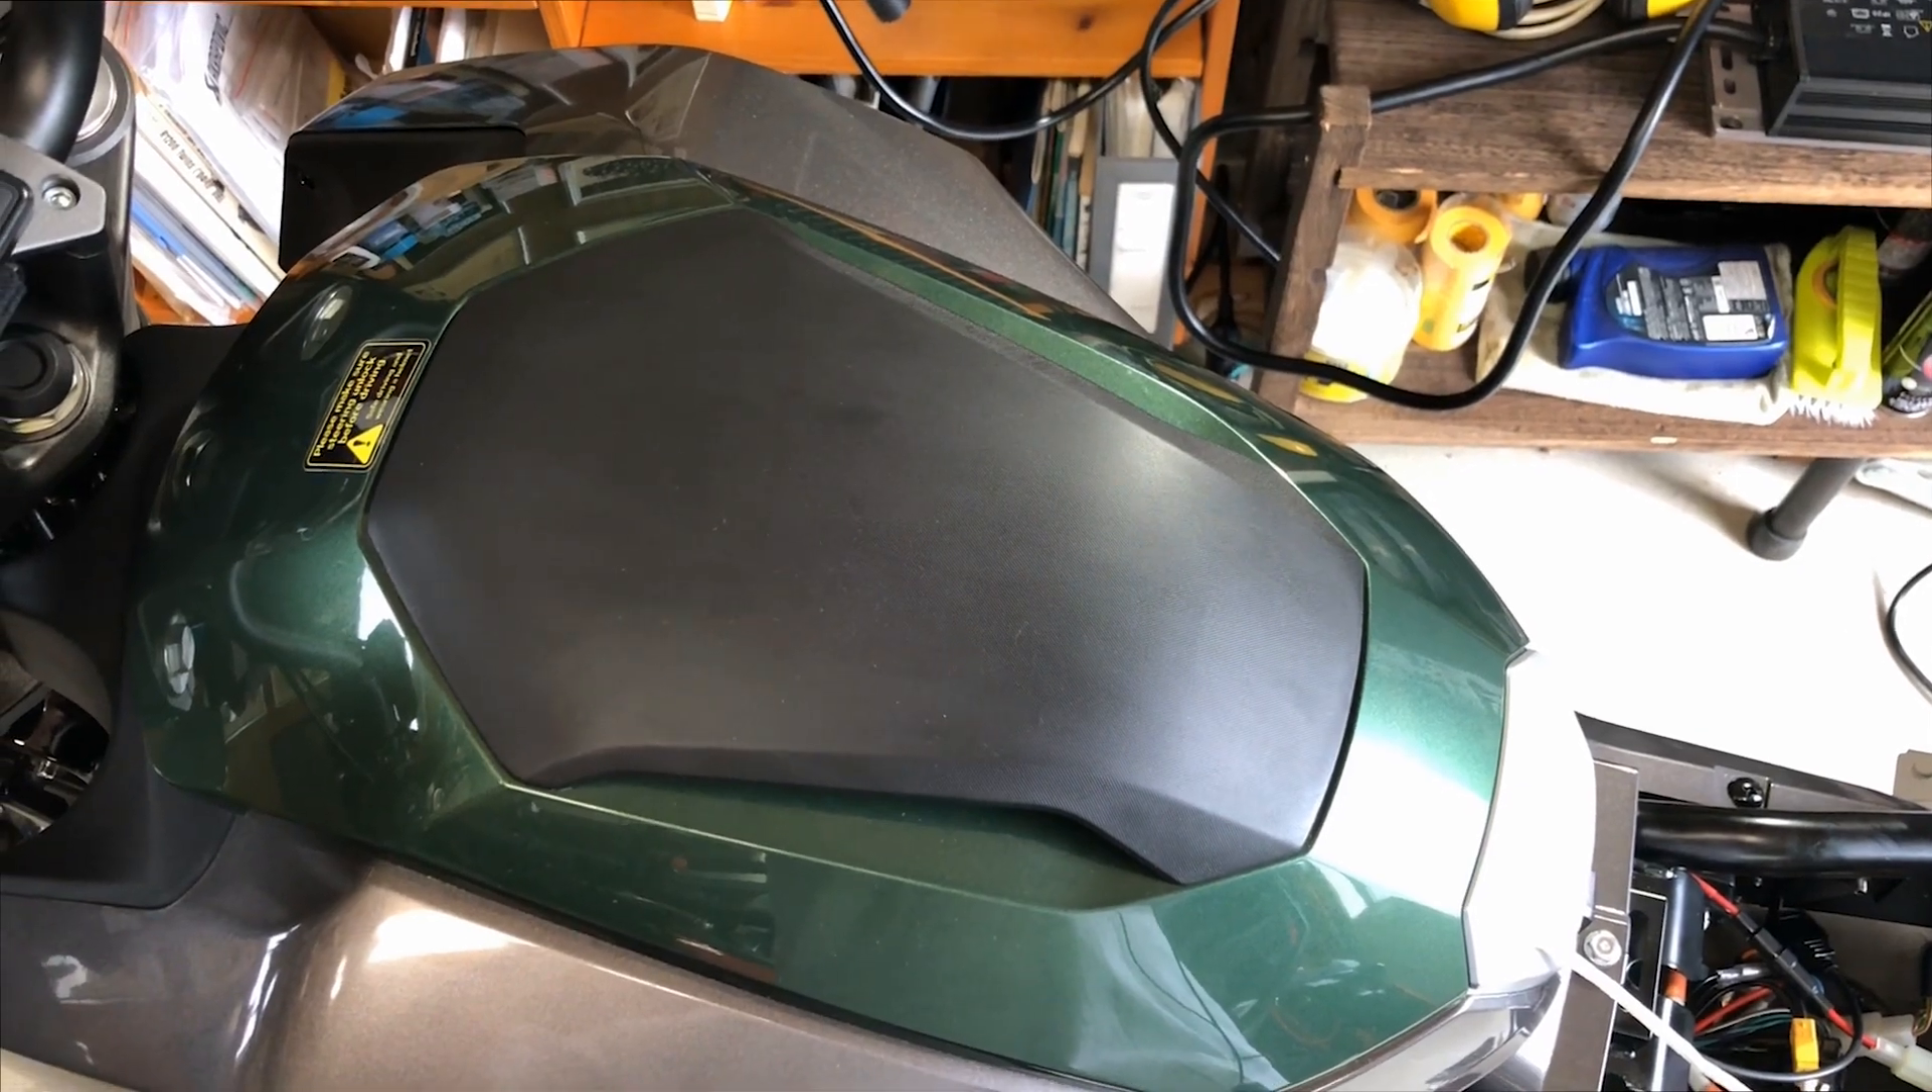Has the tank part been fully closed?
Yes.